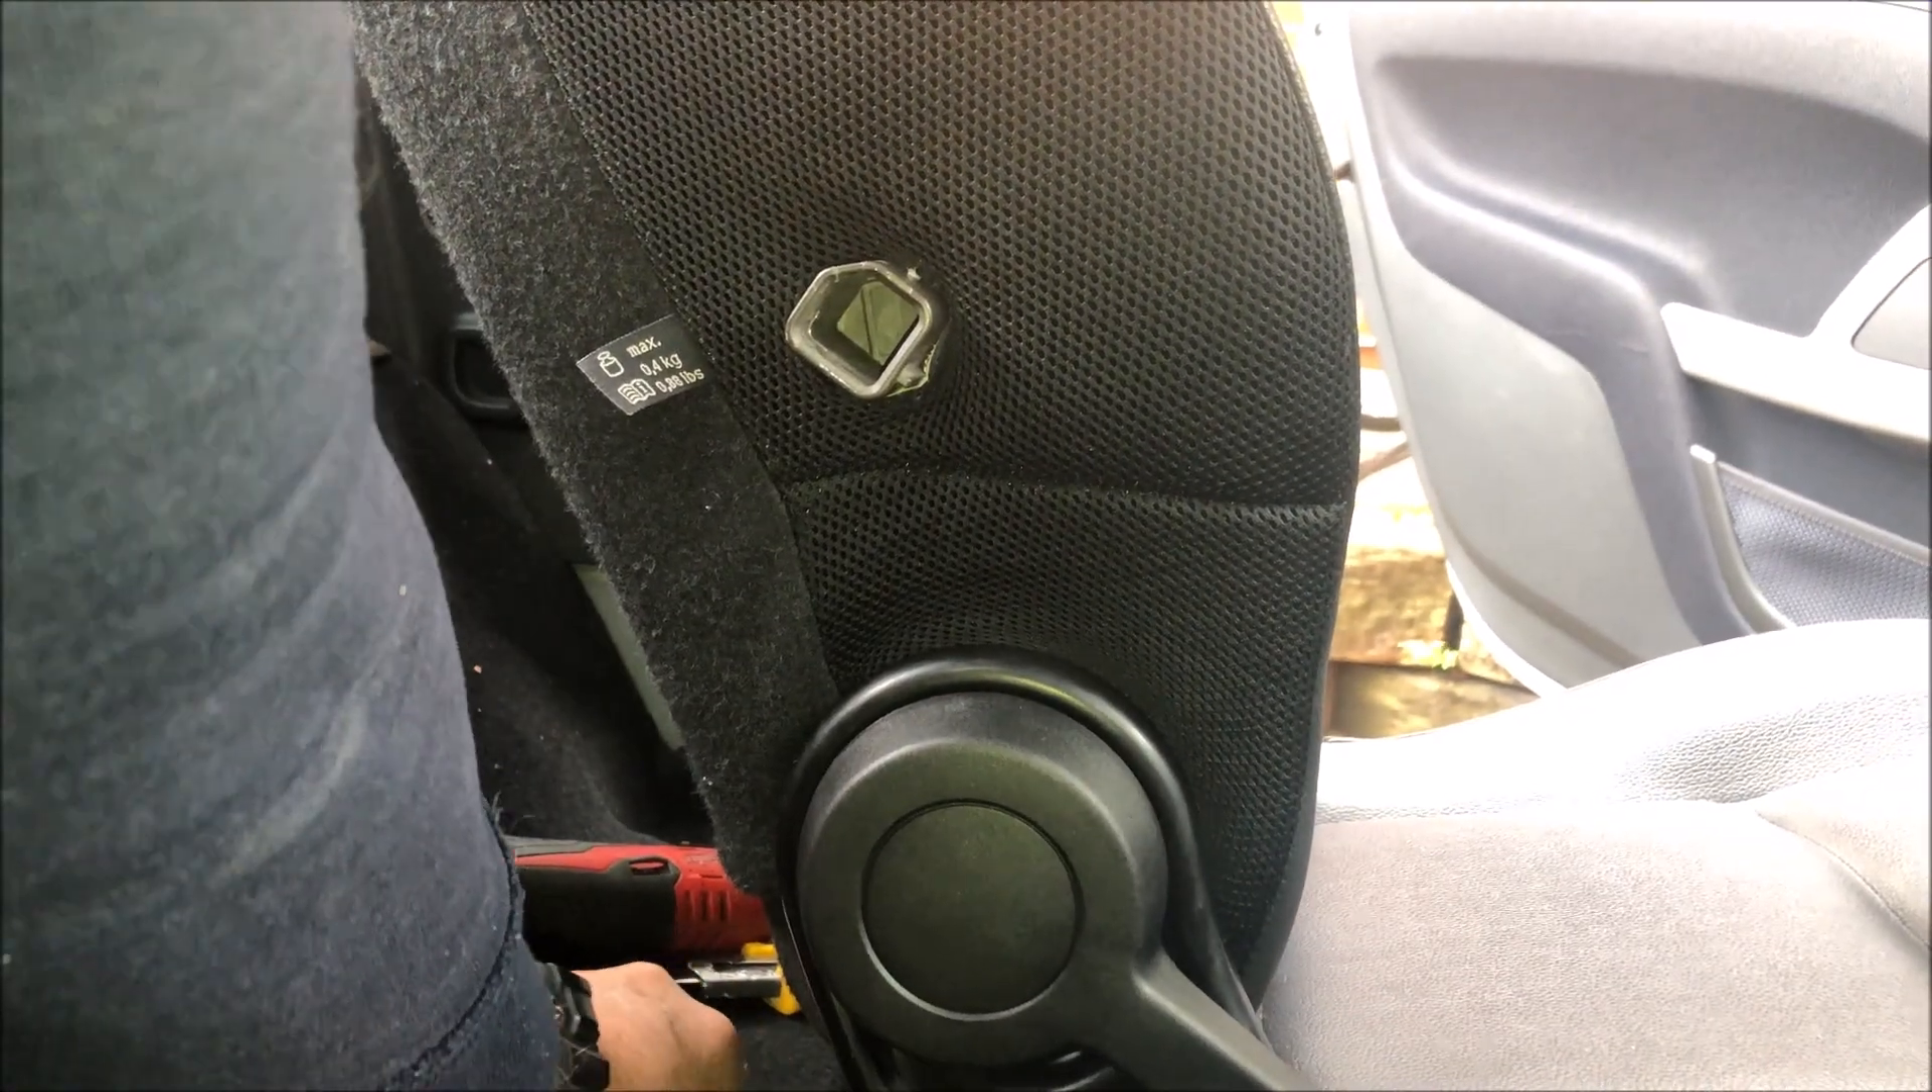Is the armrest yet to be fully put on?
Yes.